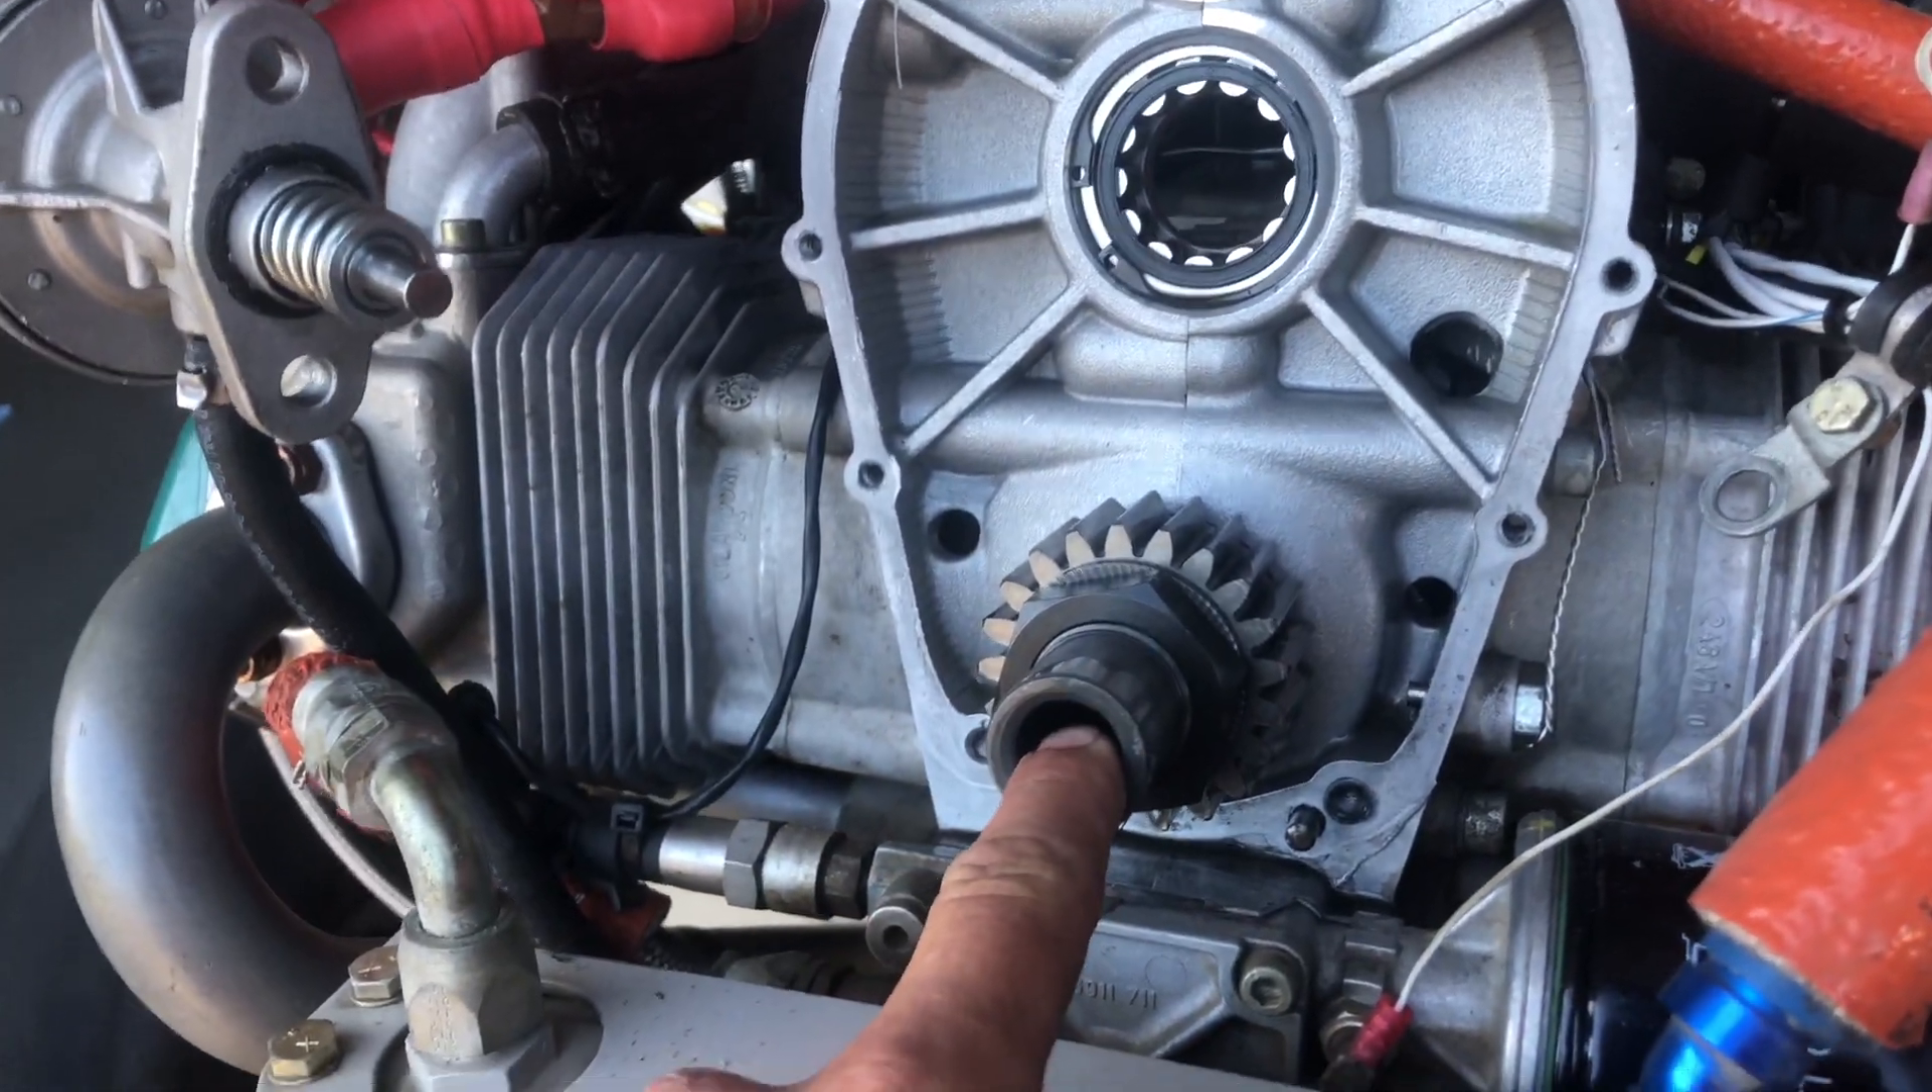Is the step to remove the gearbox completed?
Yes.